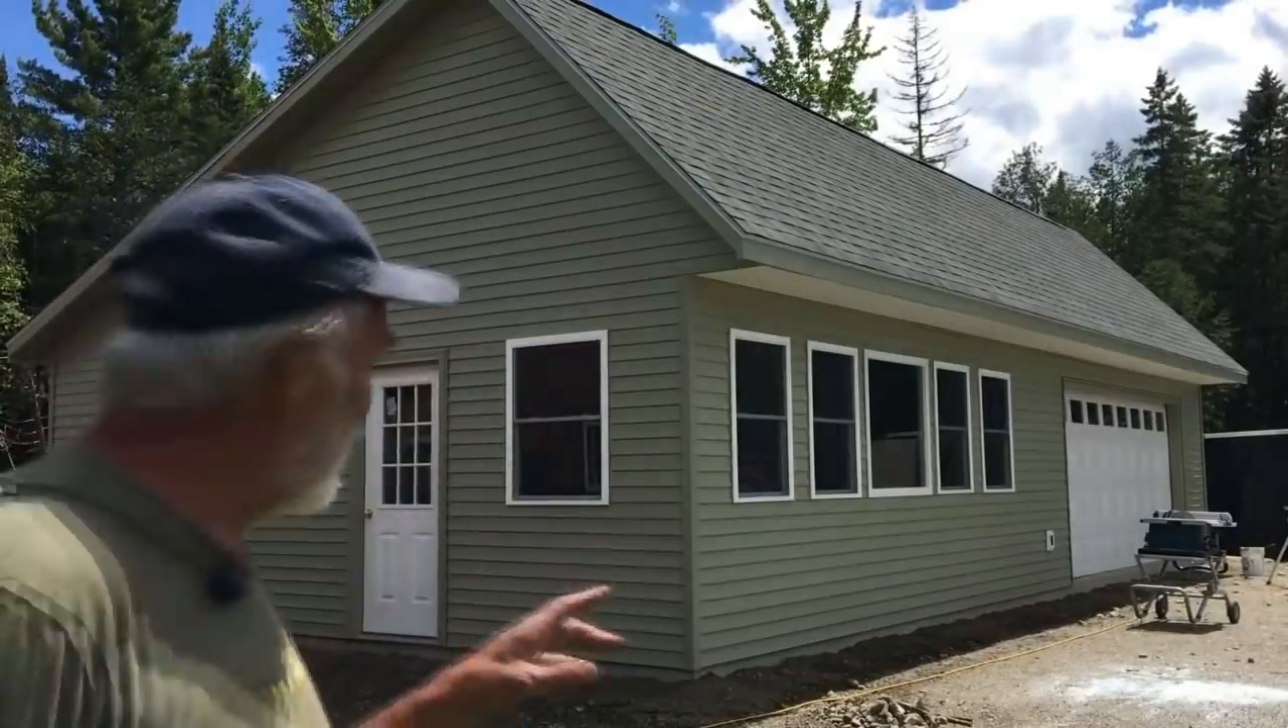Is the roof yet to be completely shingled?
No.